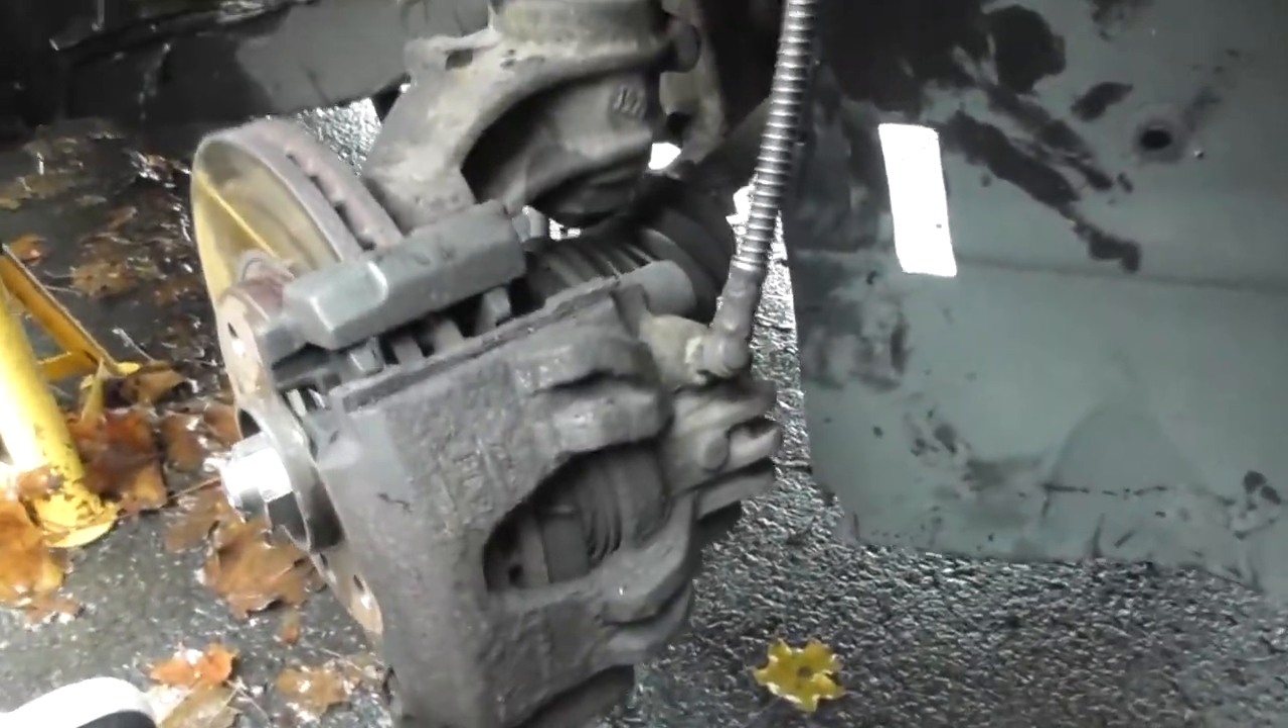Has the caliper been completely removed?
No.